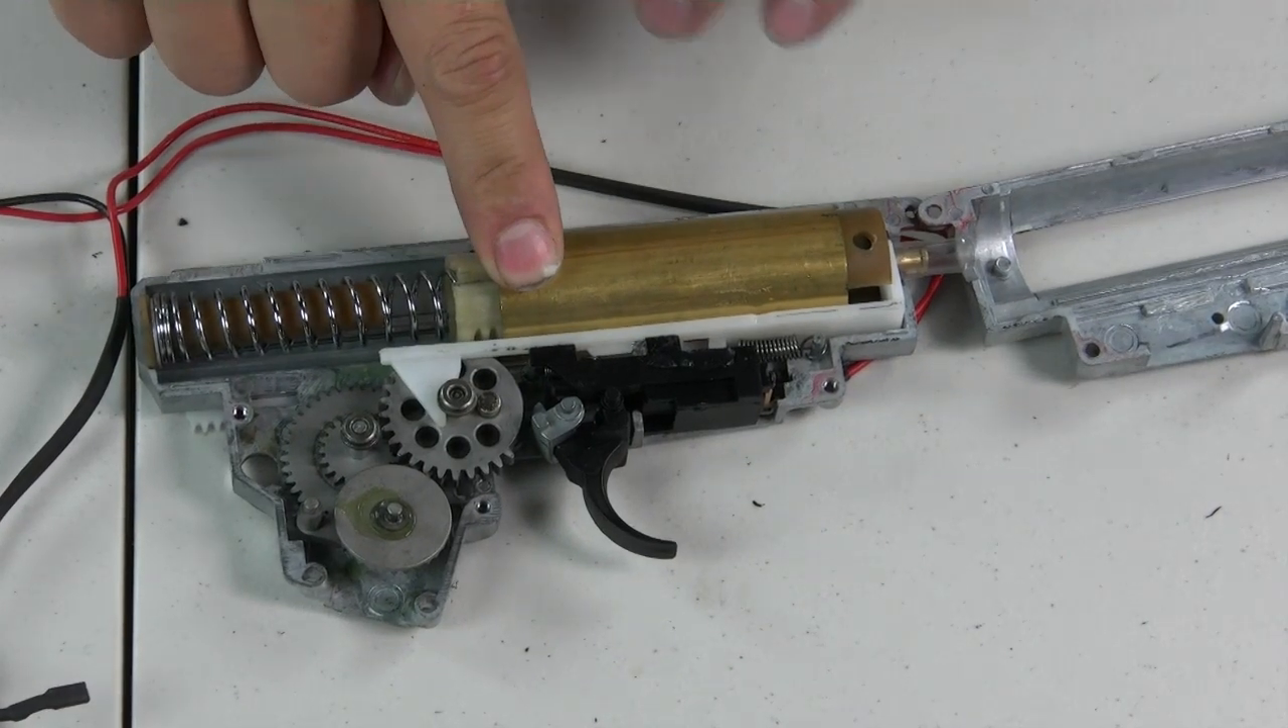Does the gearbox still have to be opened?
No.